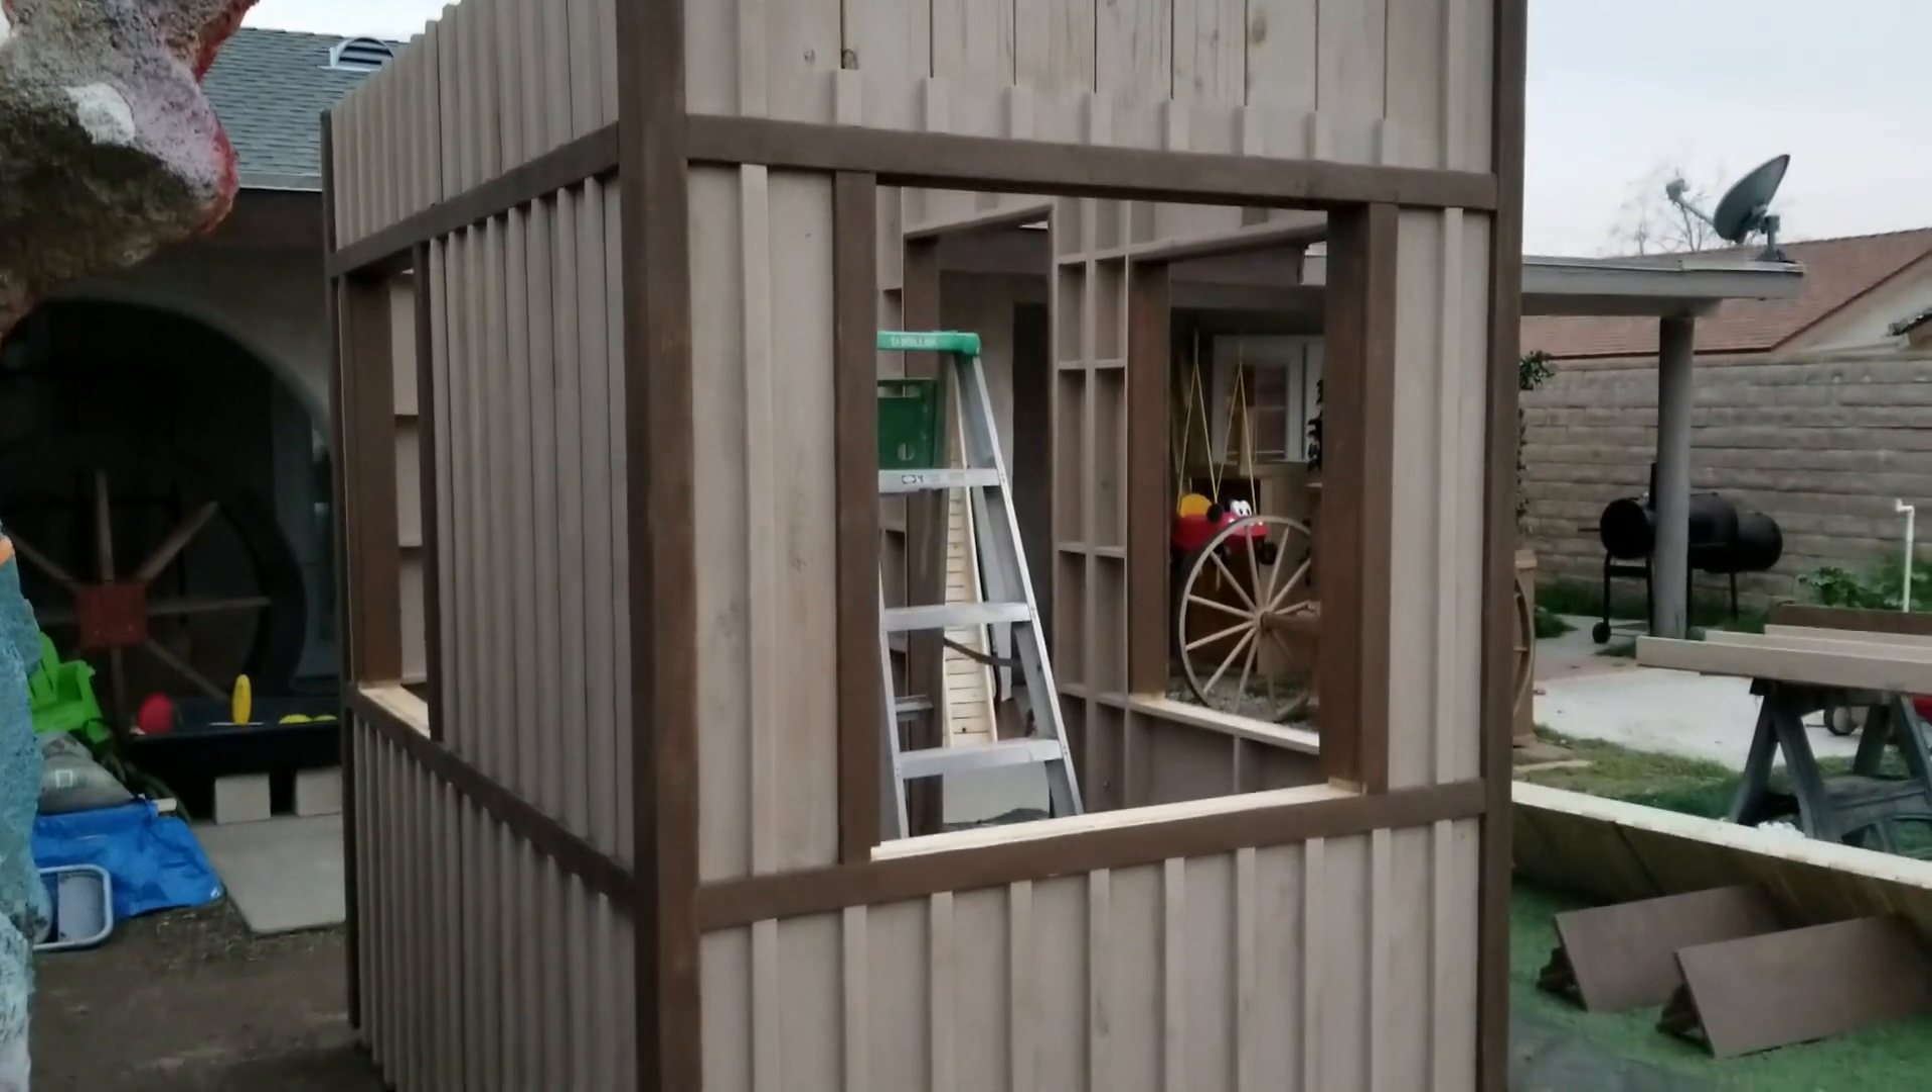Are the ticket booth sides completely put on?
Yes.